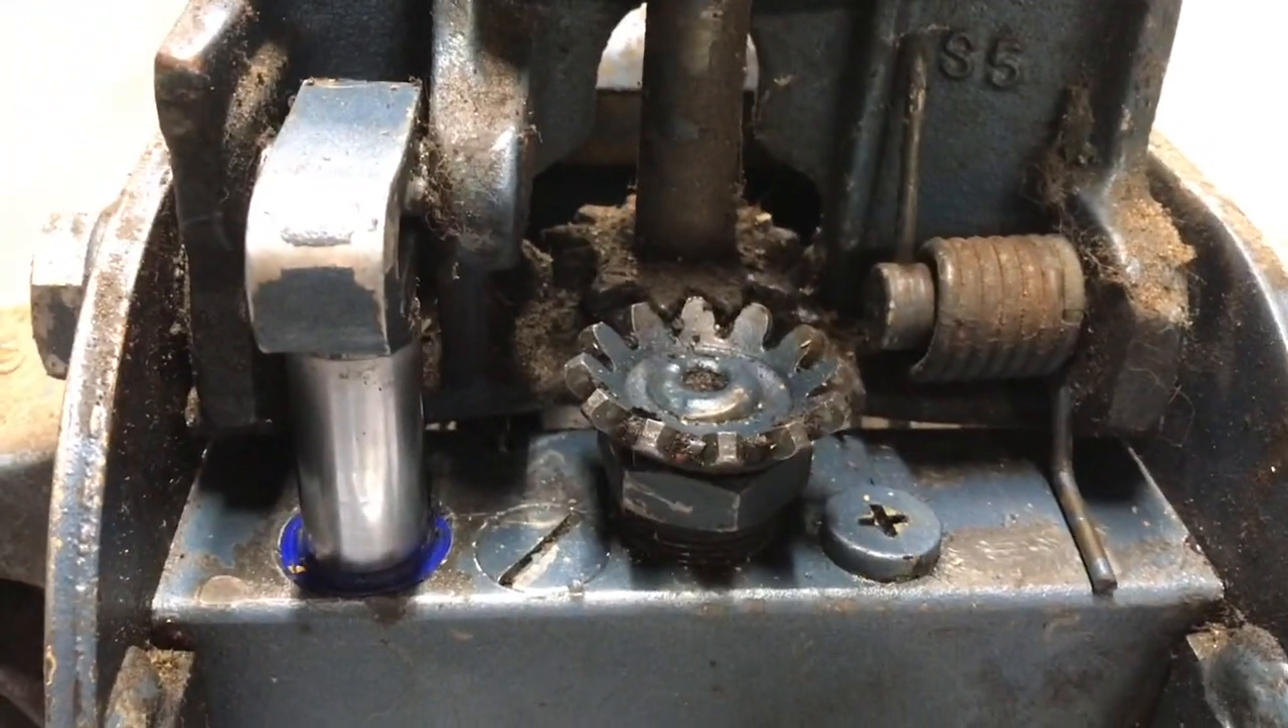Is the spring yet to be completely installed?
No.